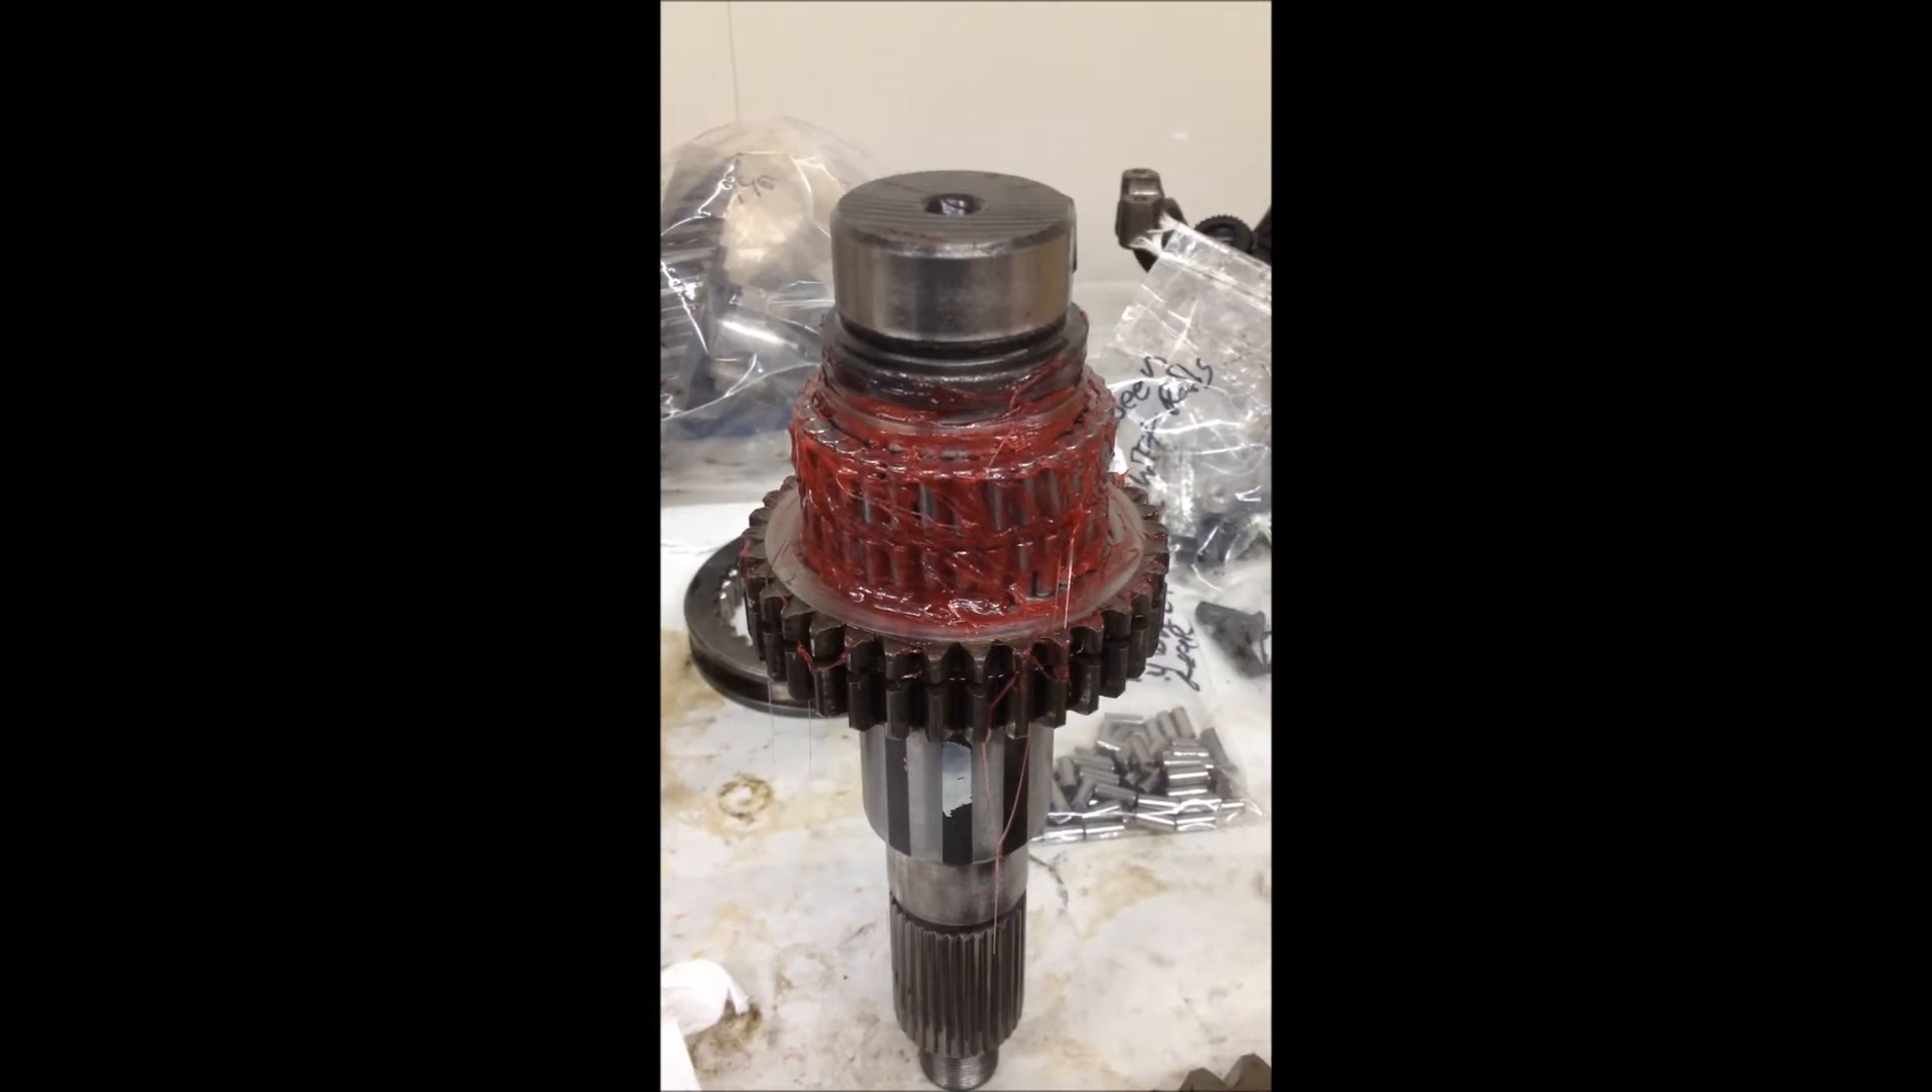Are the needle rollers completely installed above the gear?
Yes.